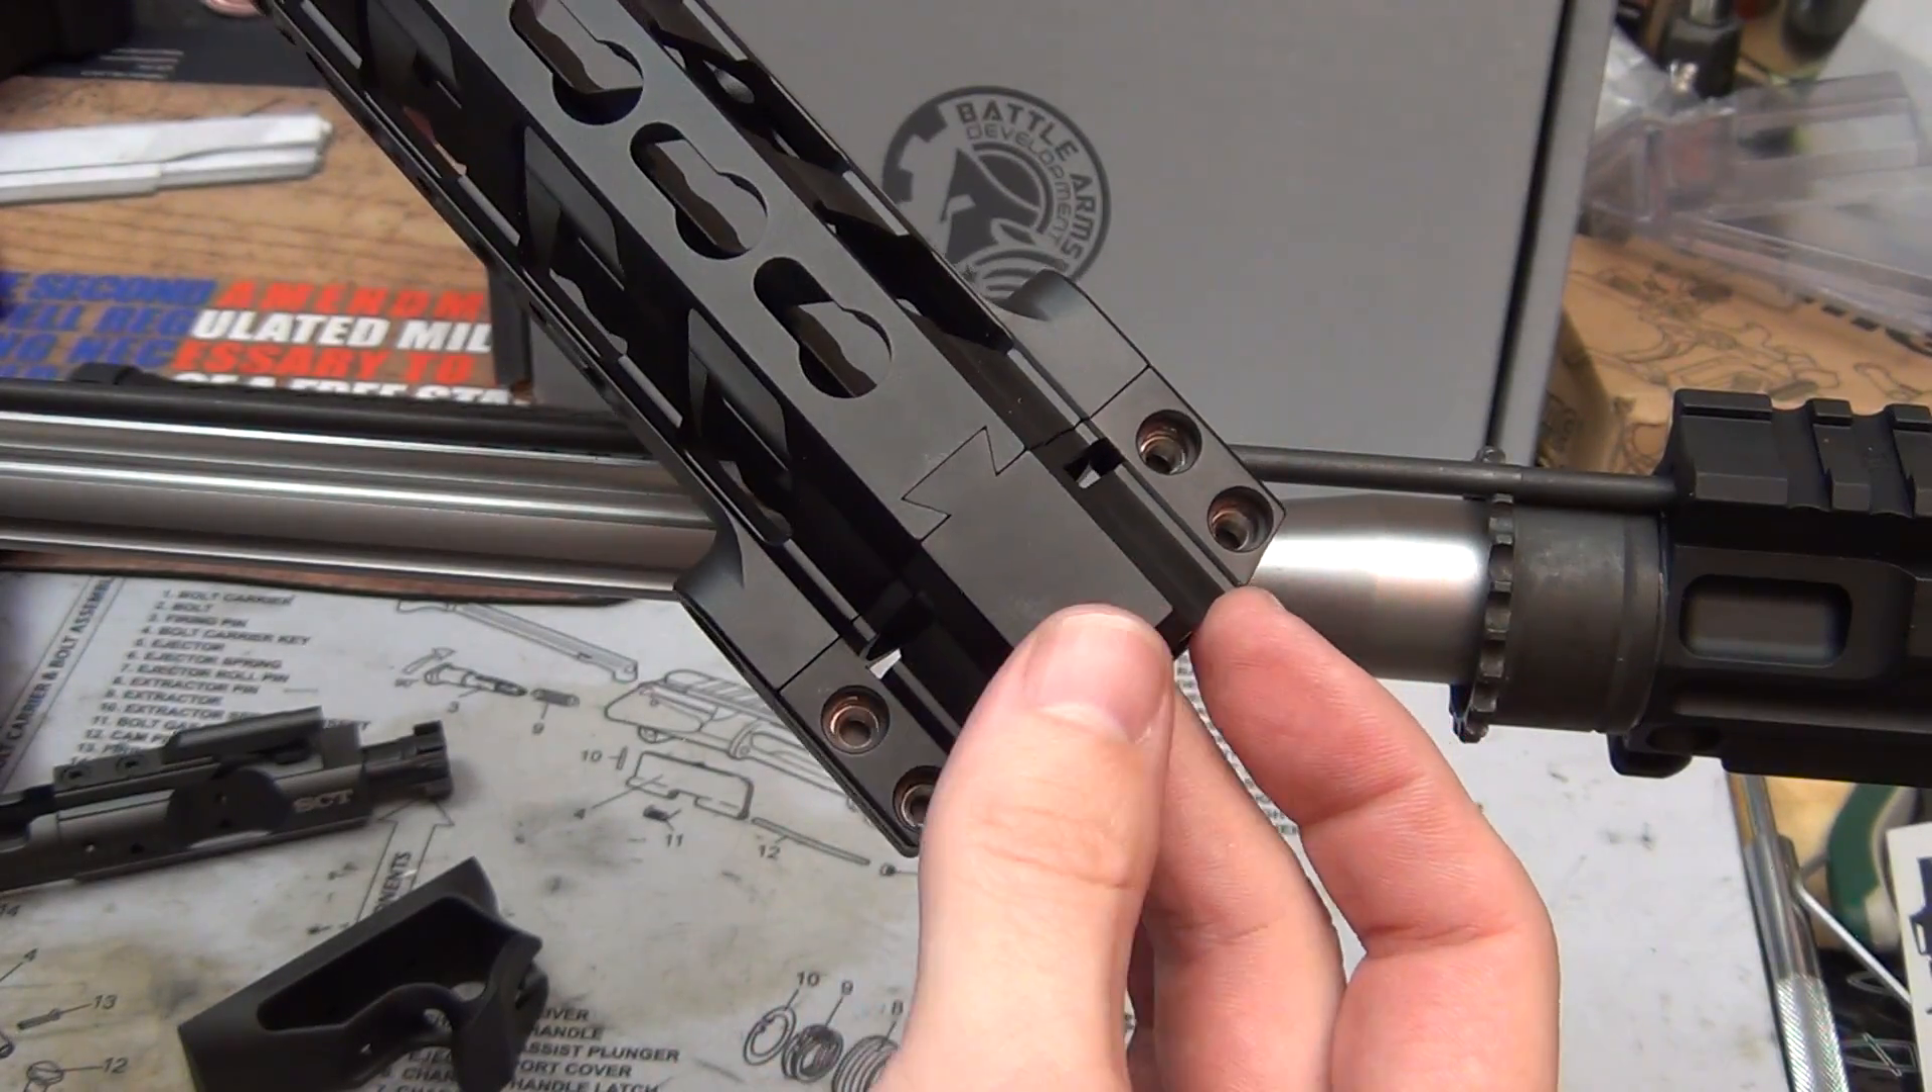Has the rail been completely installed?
No.